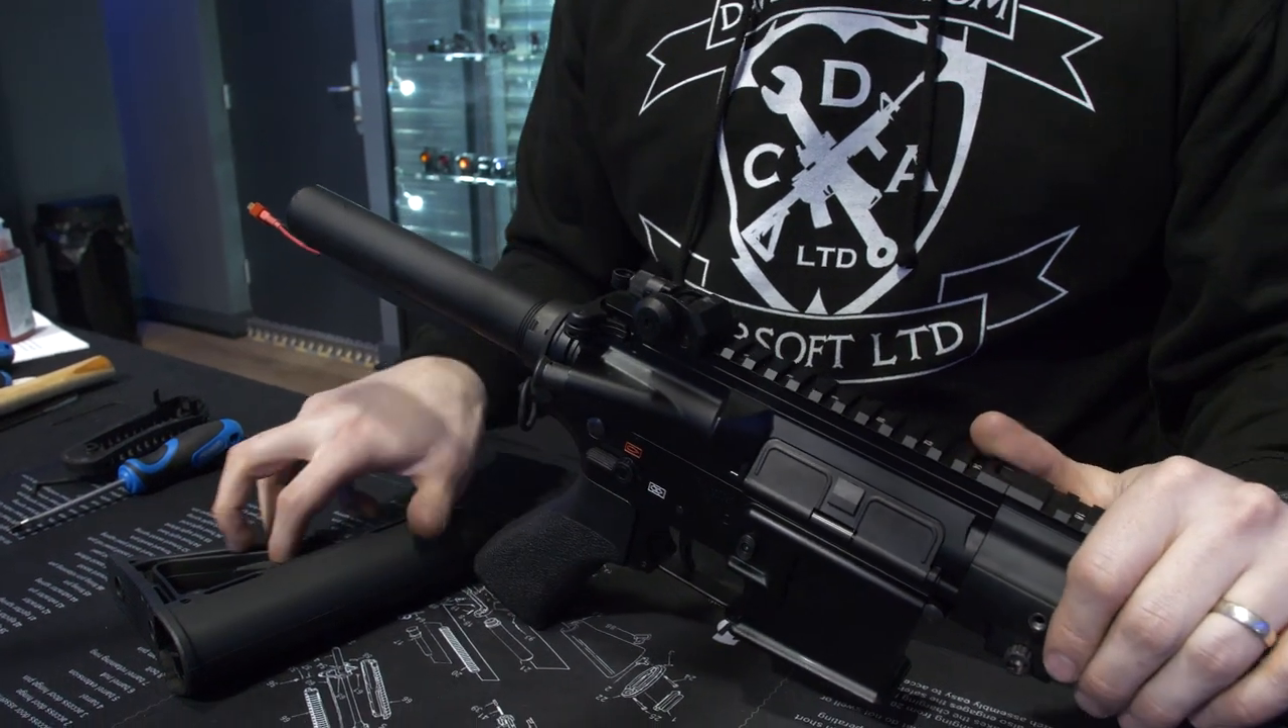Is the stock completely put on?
No.